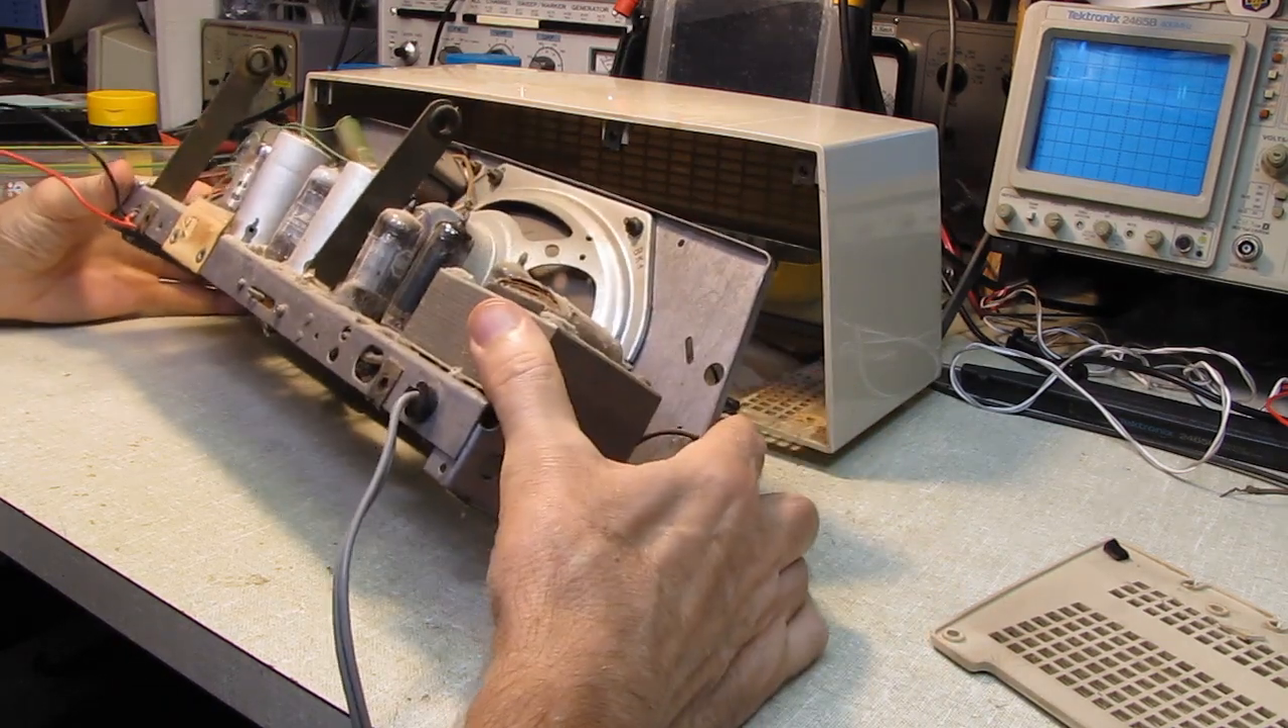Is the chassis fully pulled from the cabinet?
Yes.